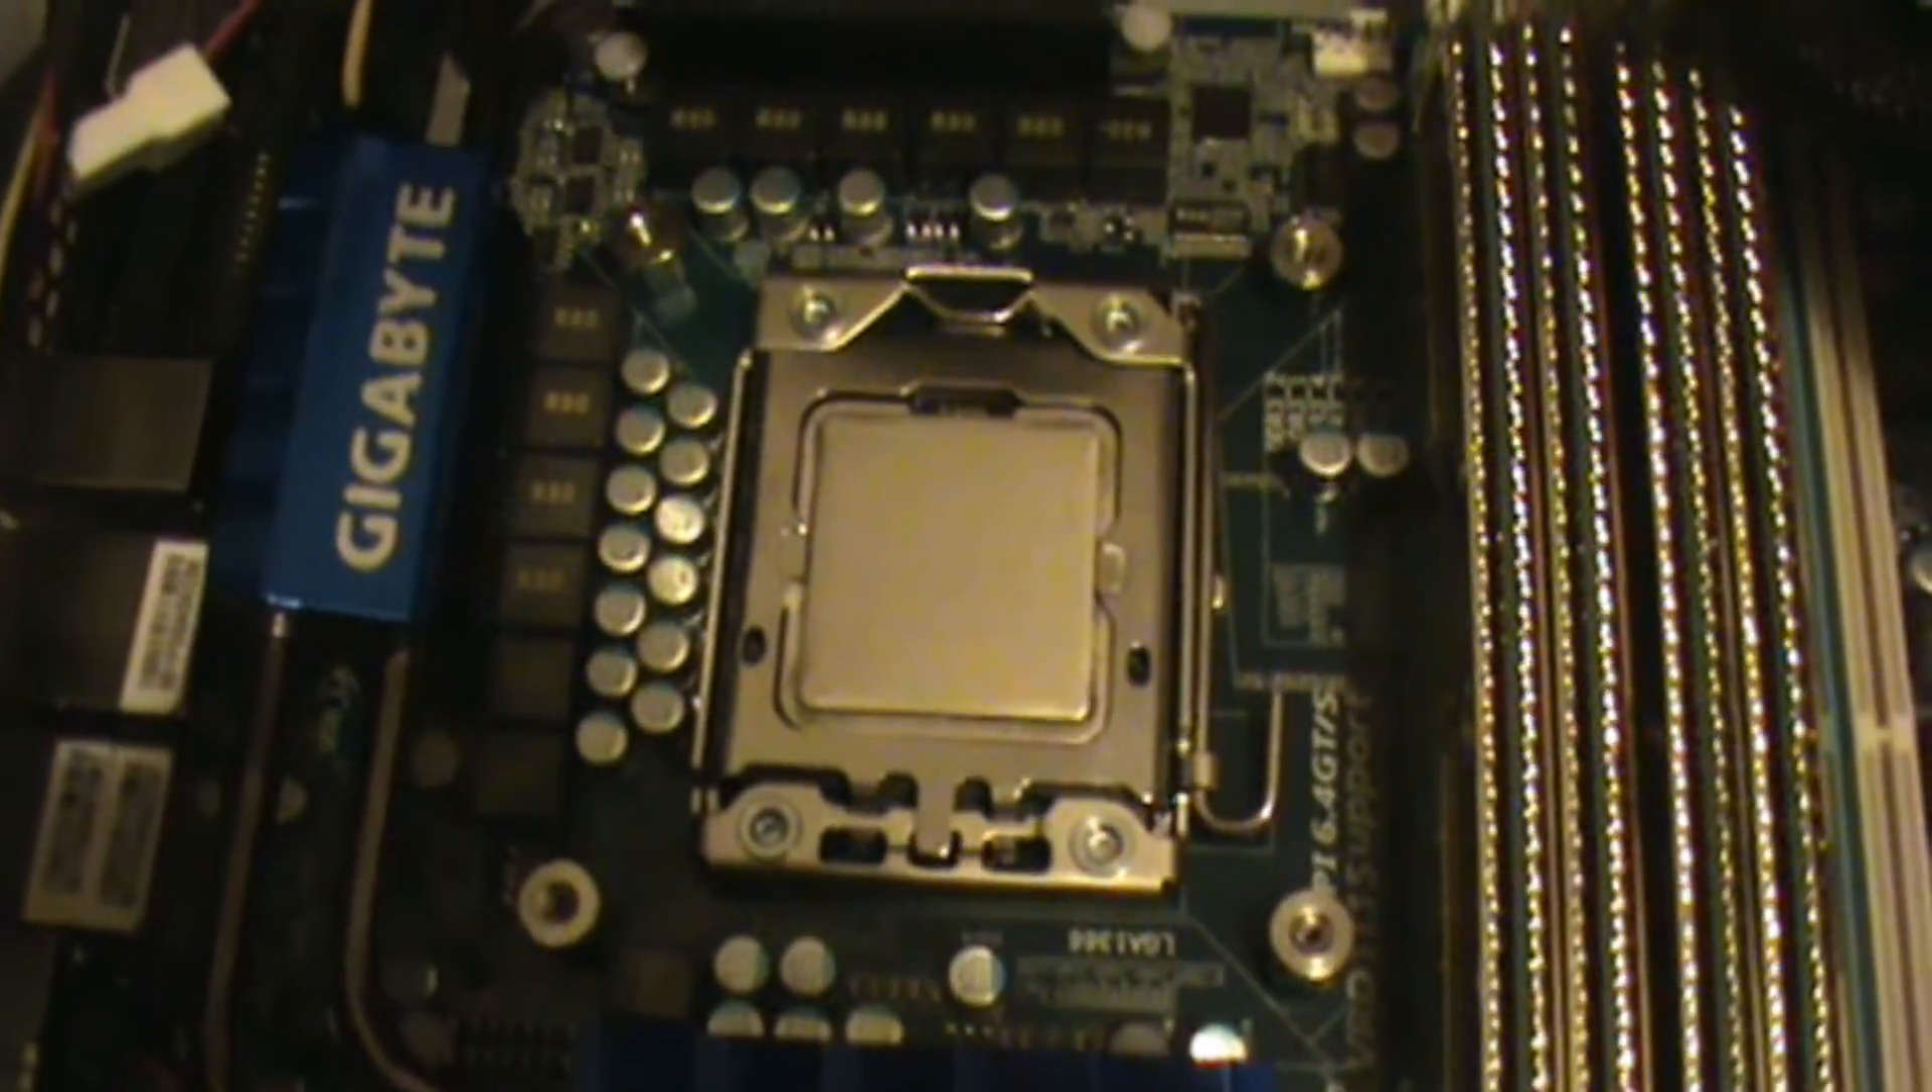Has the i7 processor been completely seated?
Yes.